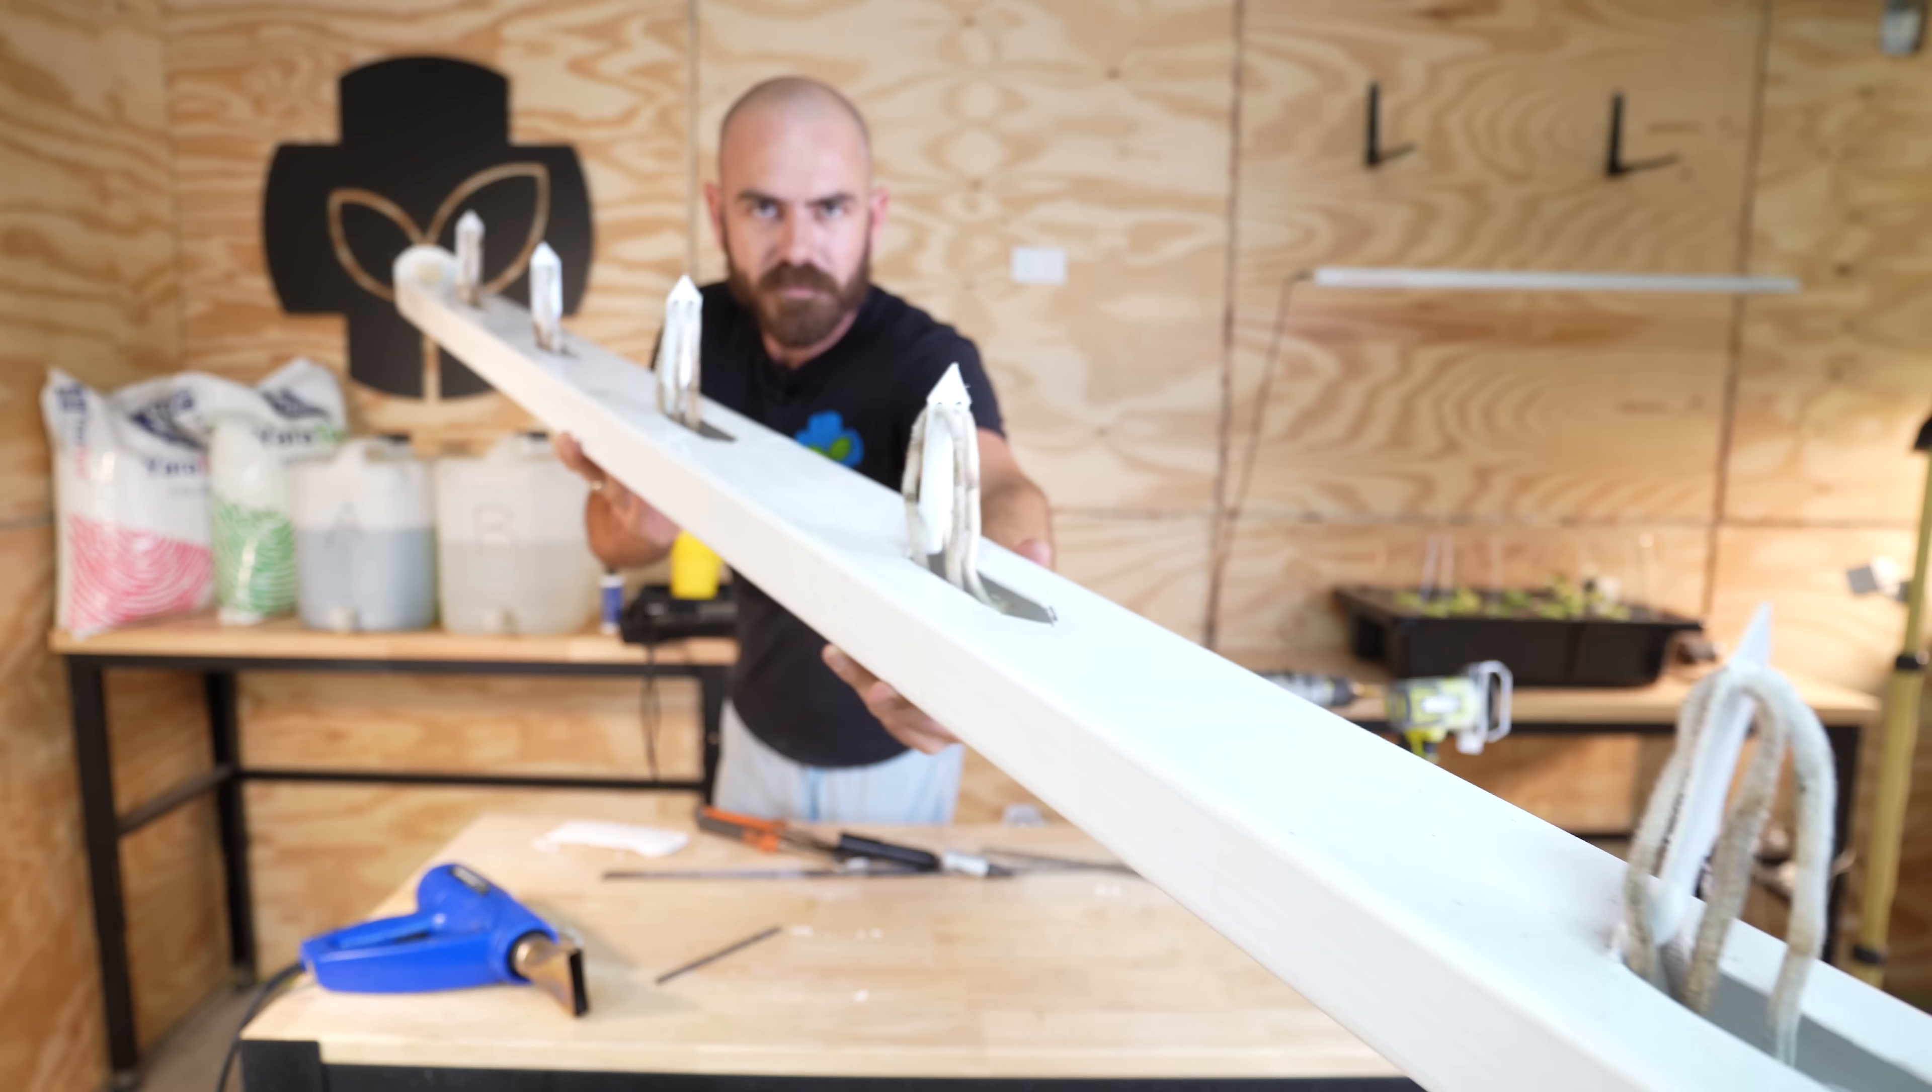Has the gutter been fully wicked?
Yes.